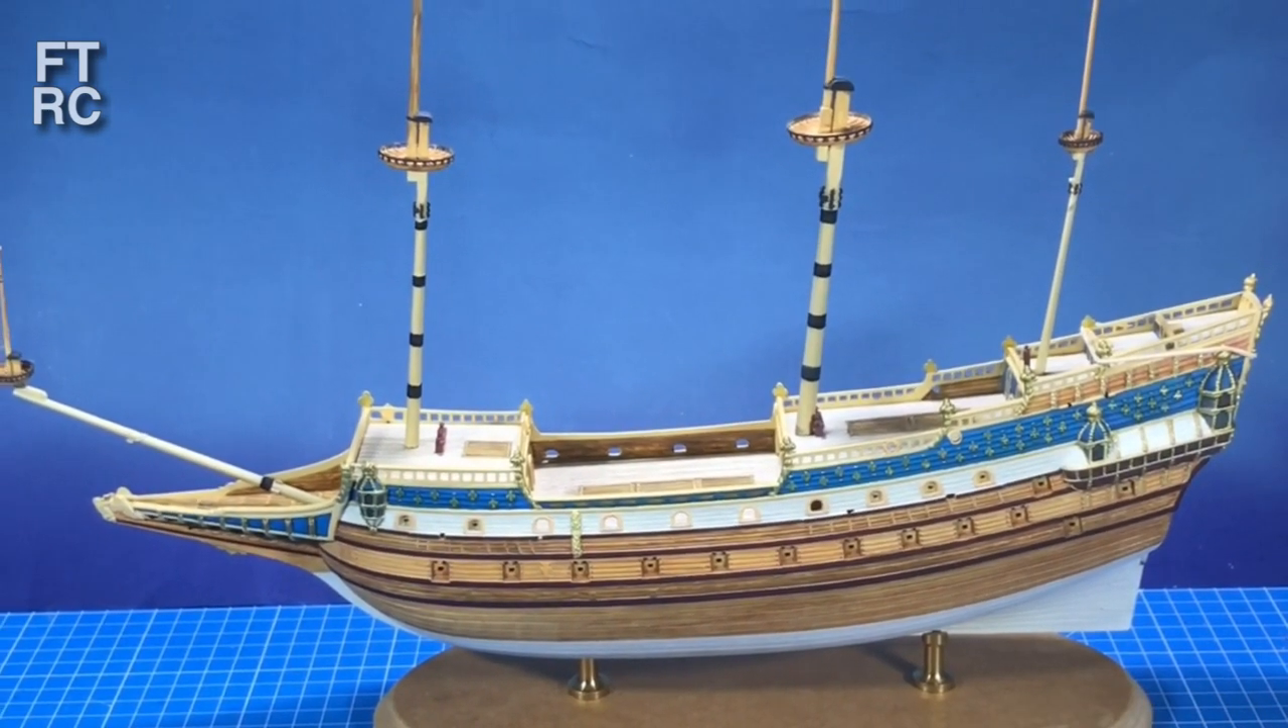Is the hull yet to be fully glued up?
No.